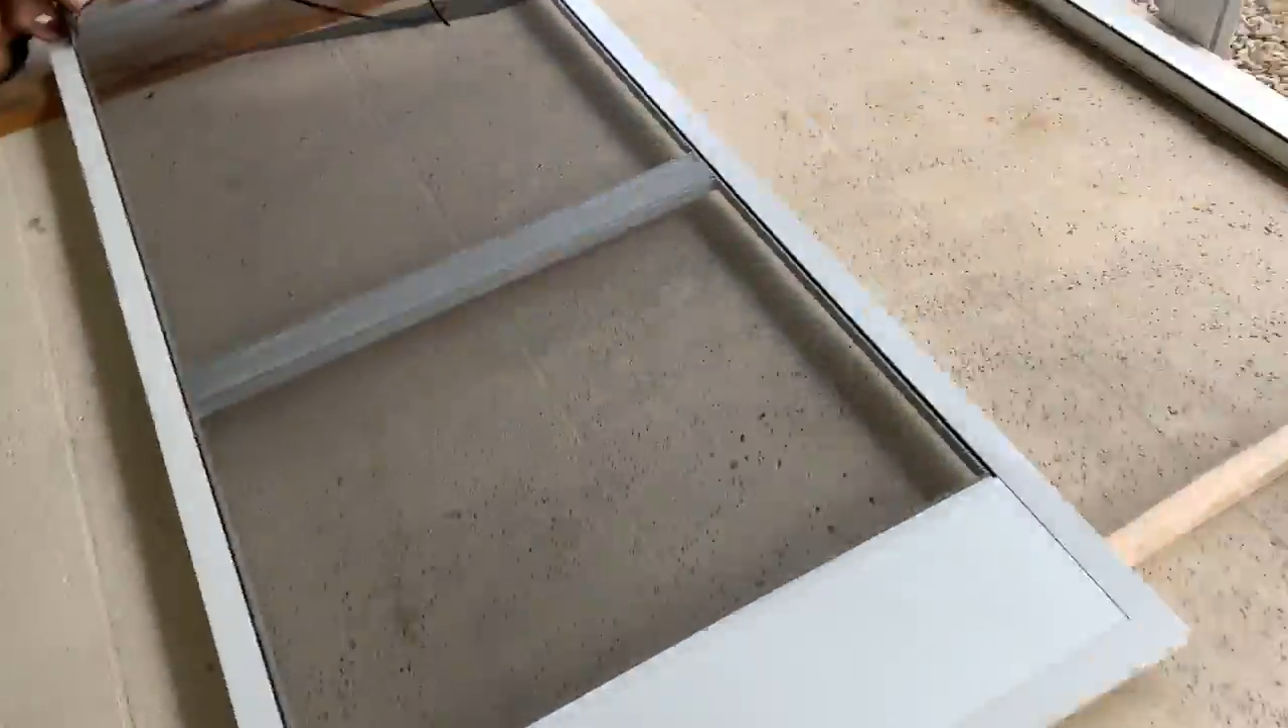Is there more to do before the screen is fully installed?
Yes.